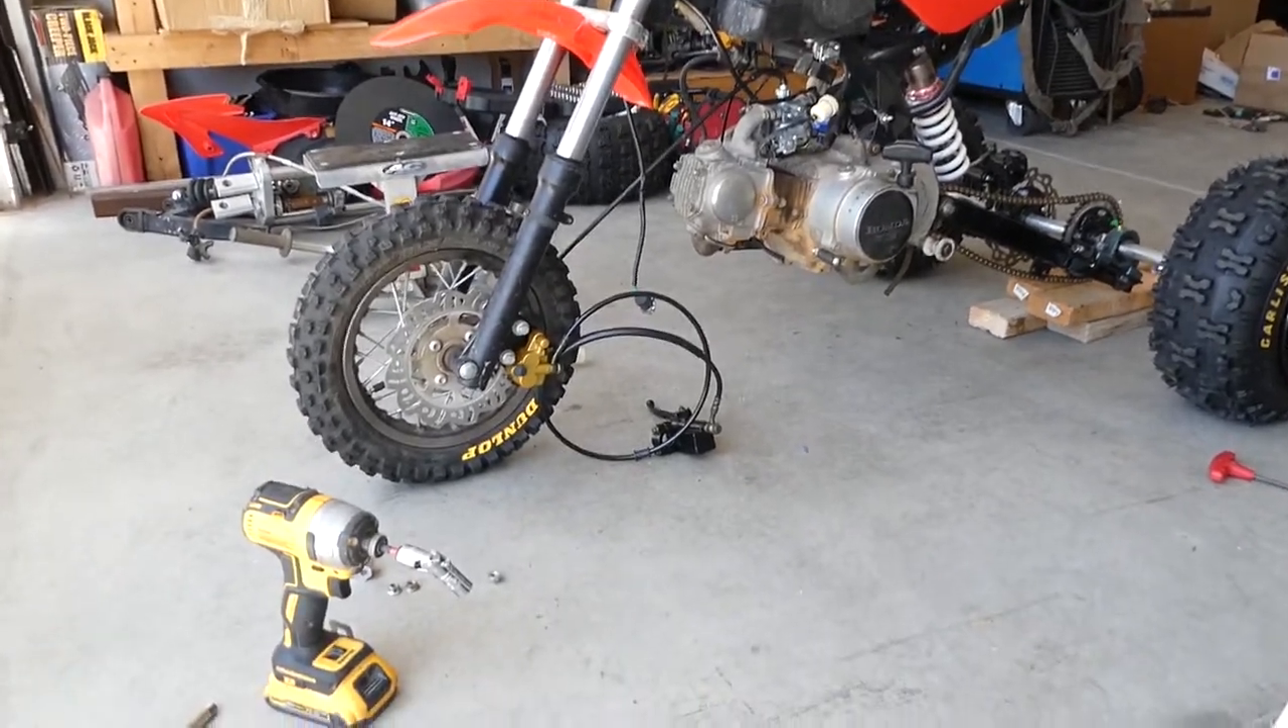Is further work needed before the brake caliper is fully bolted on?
No.